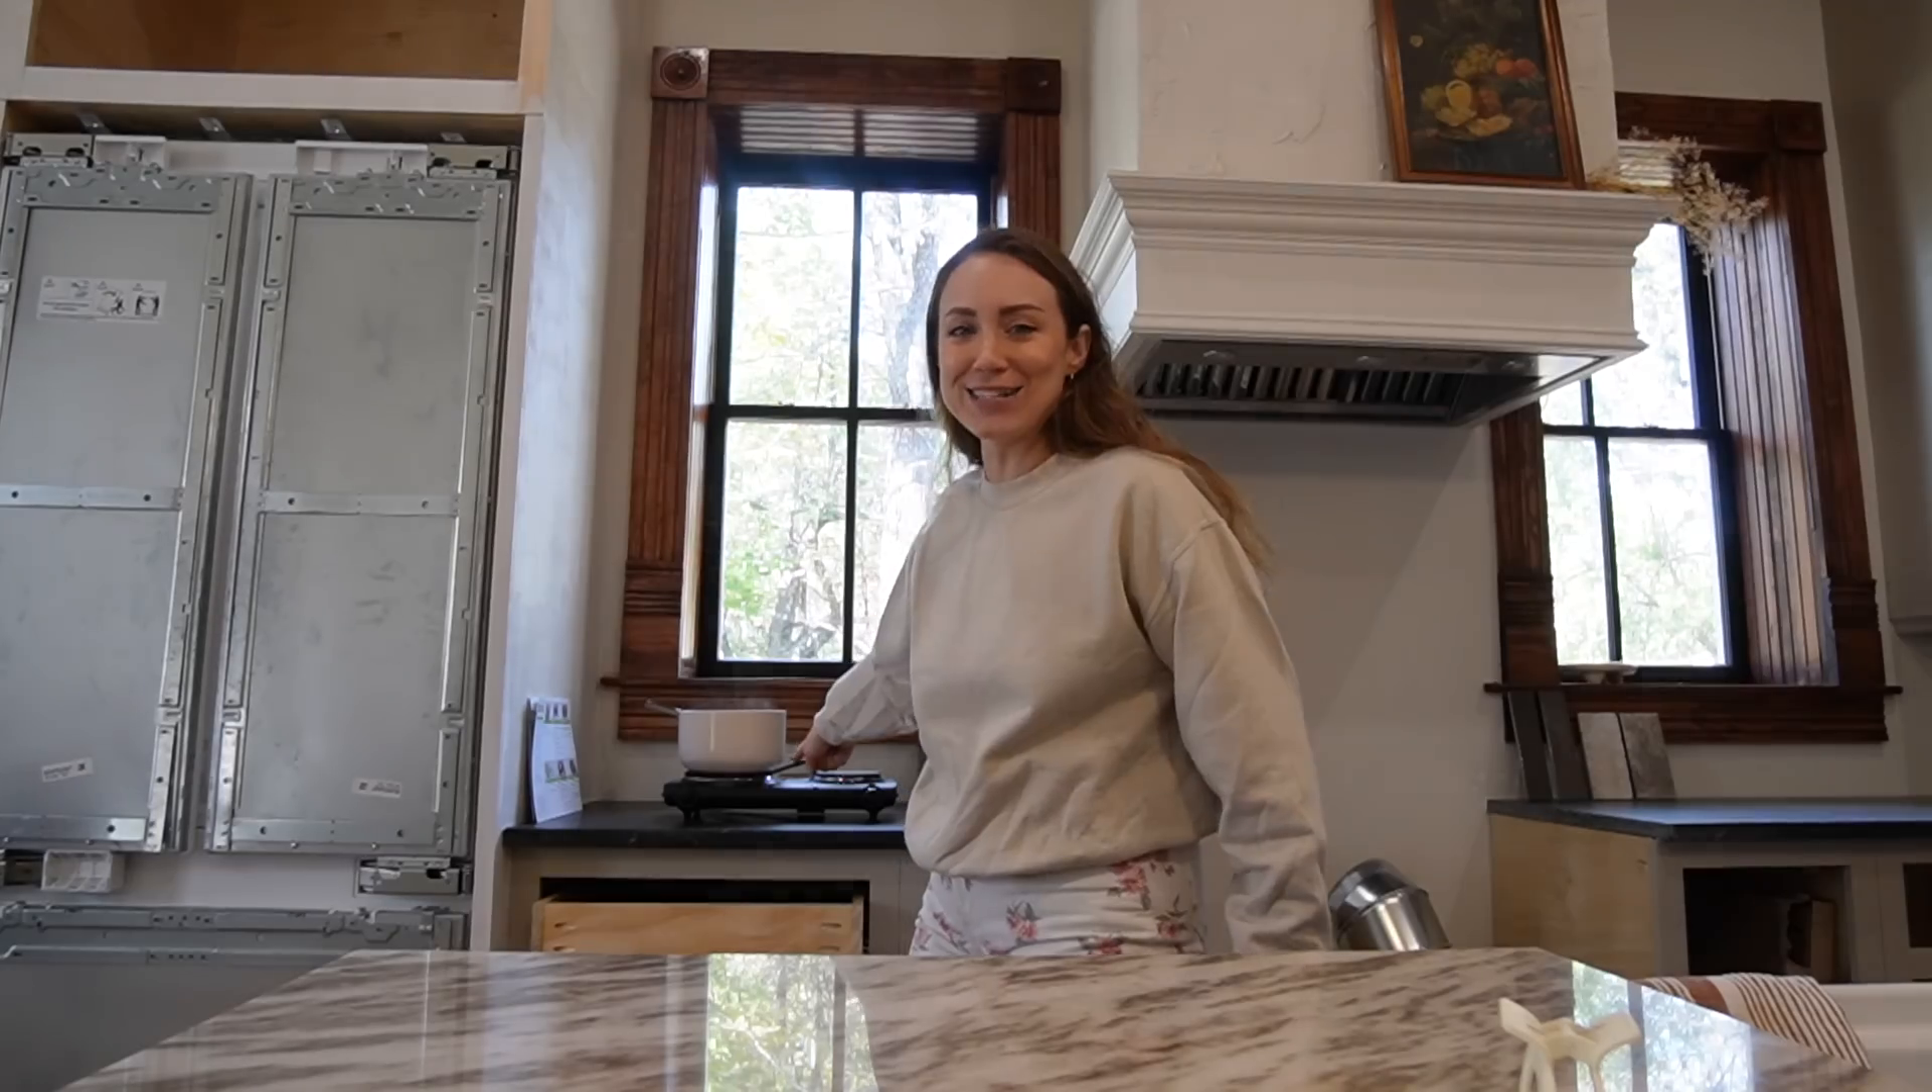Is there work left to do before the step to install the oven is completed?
Yes.